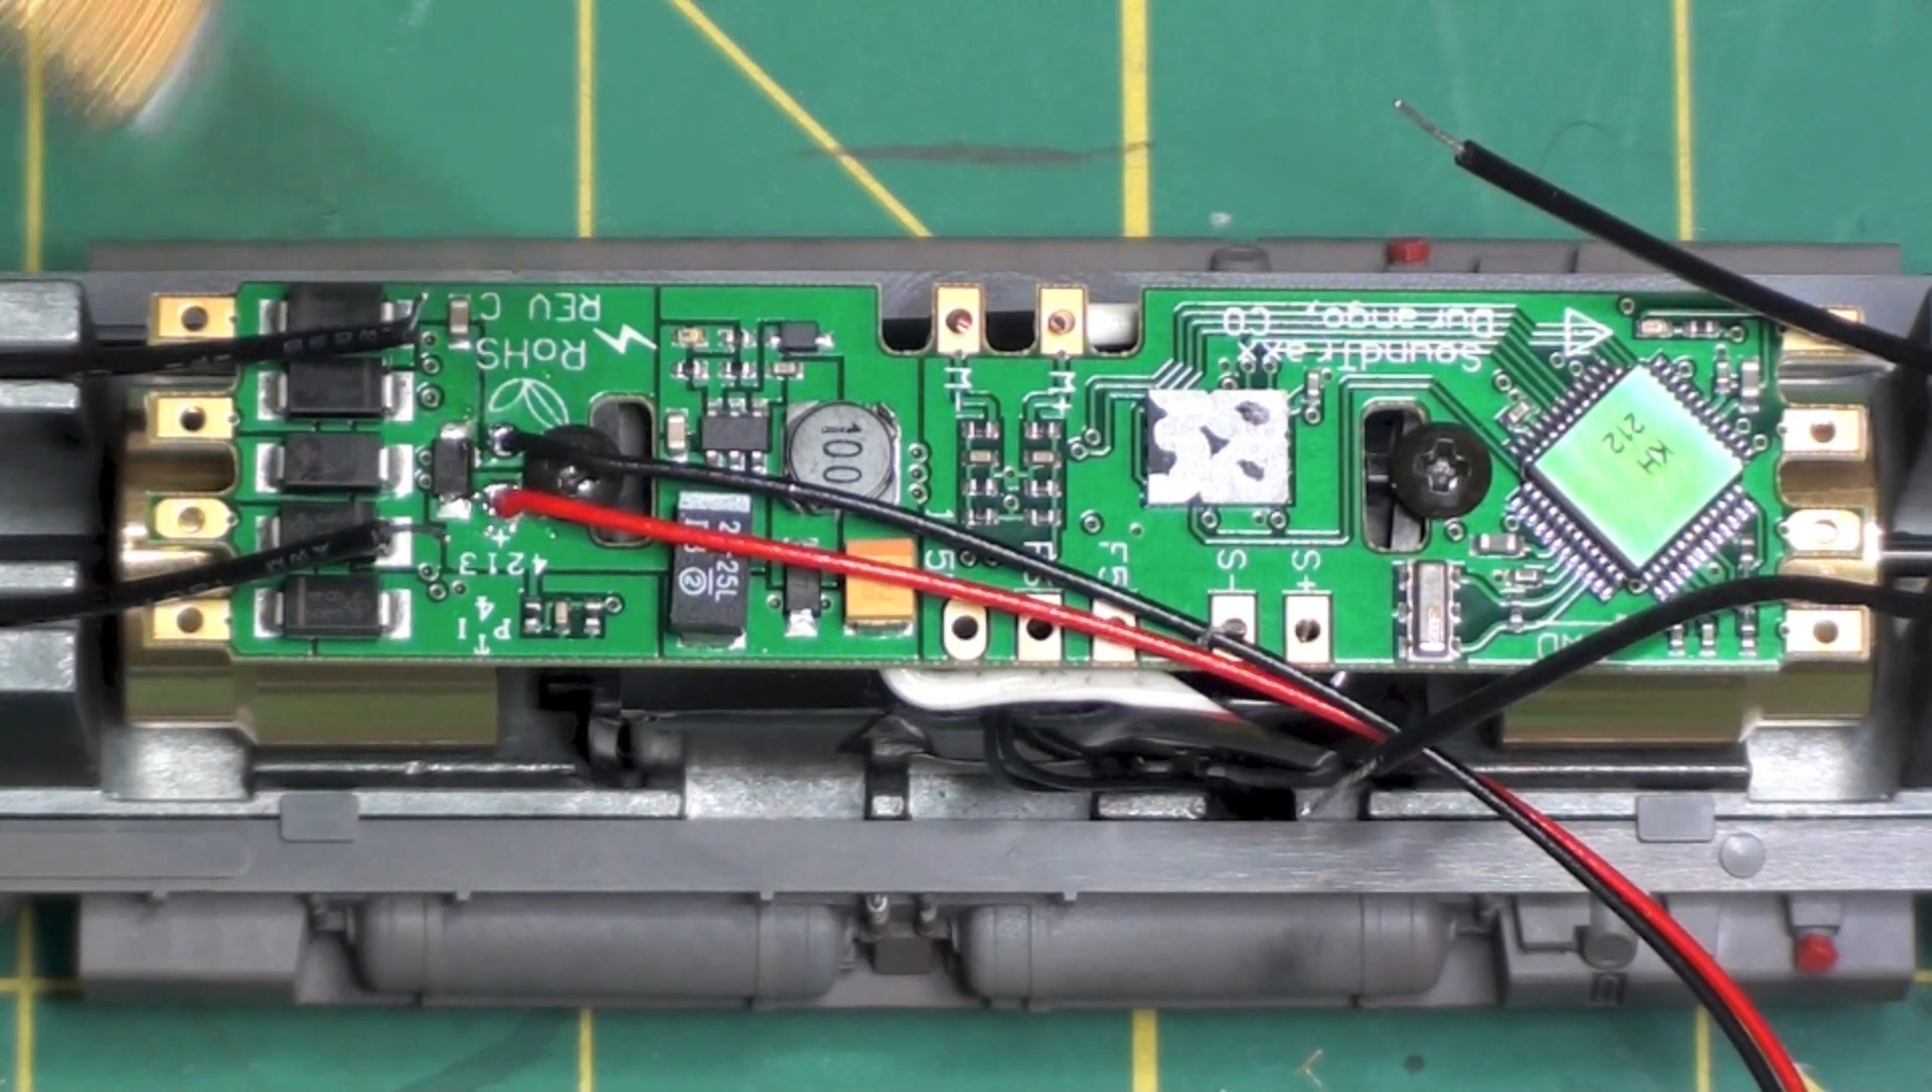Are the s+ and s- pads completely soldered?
No.